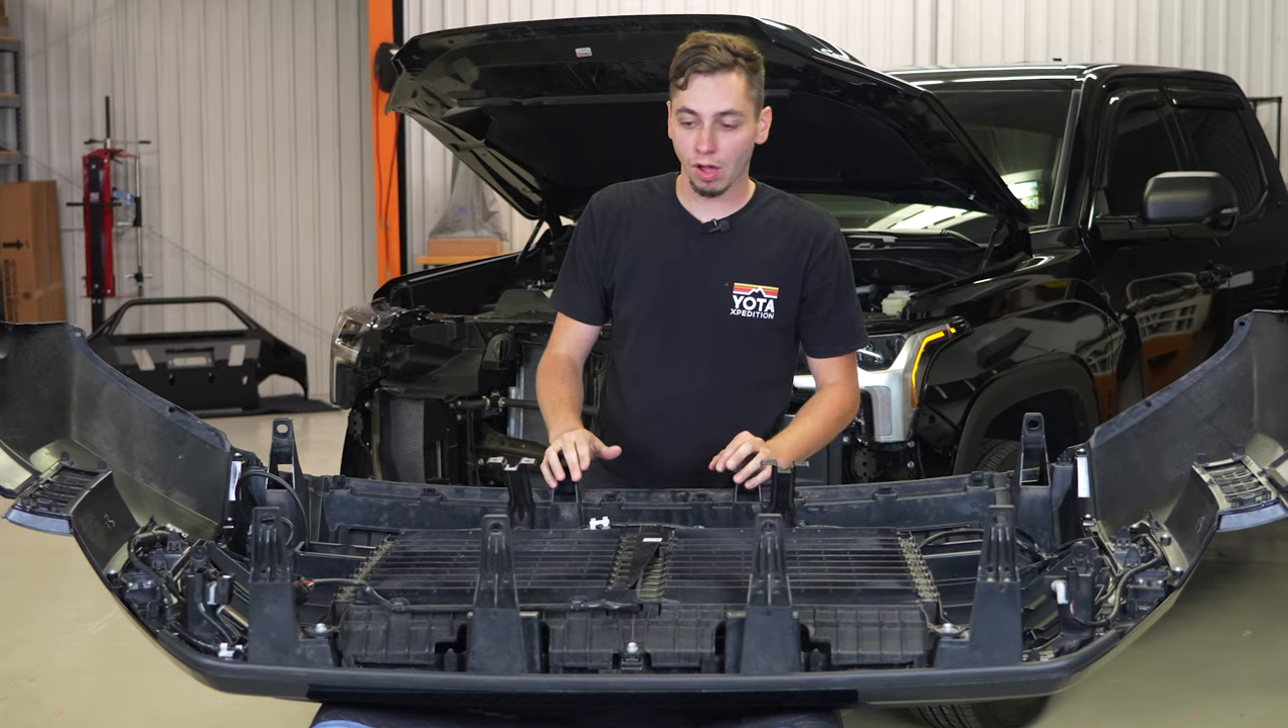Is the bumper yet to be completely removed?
No.